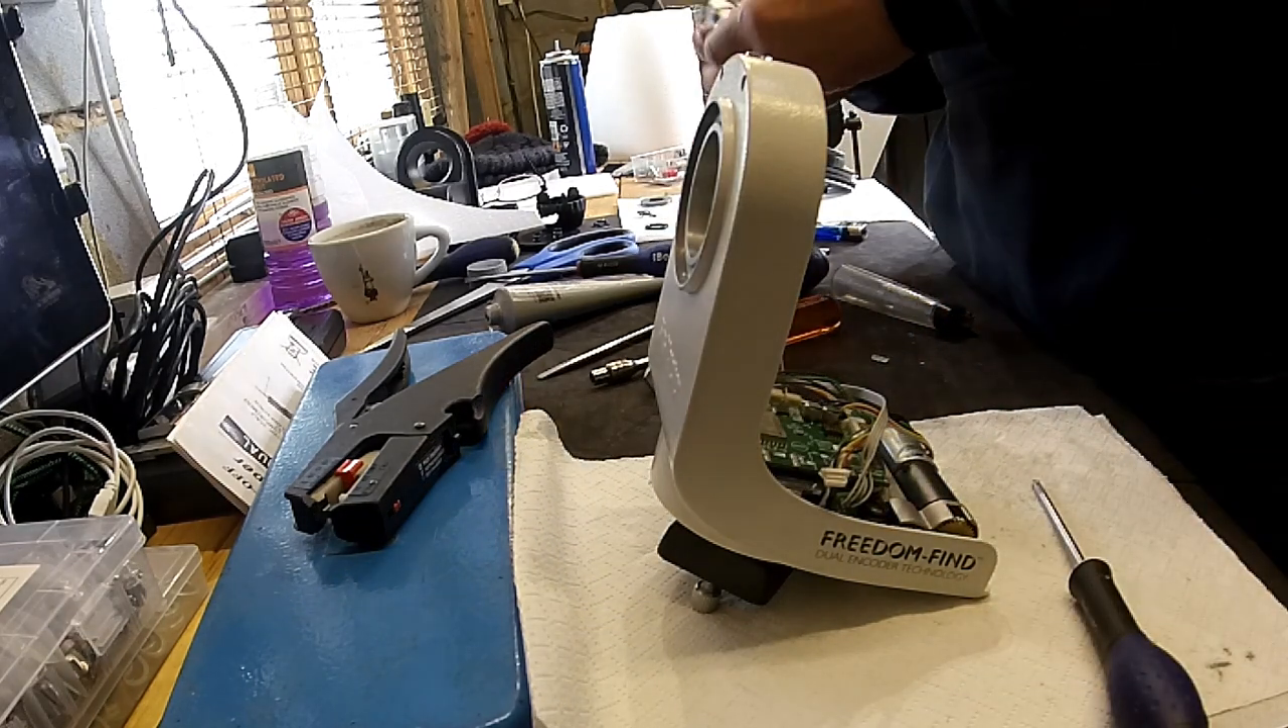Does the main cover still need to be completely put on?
Yes.